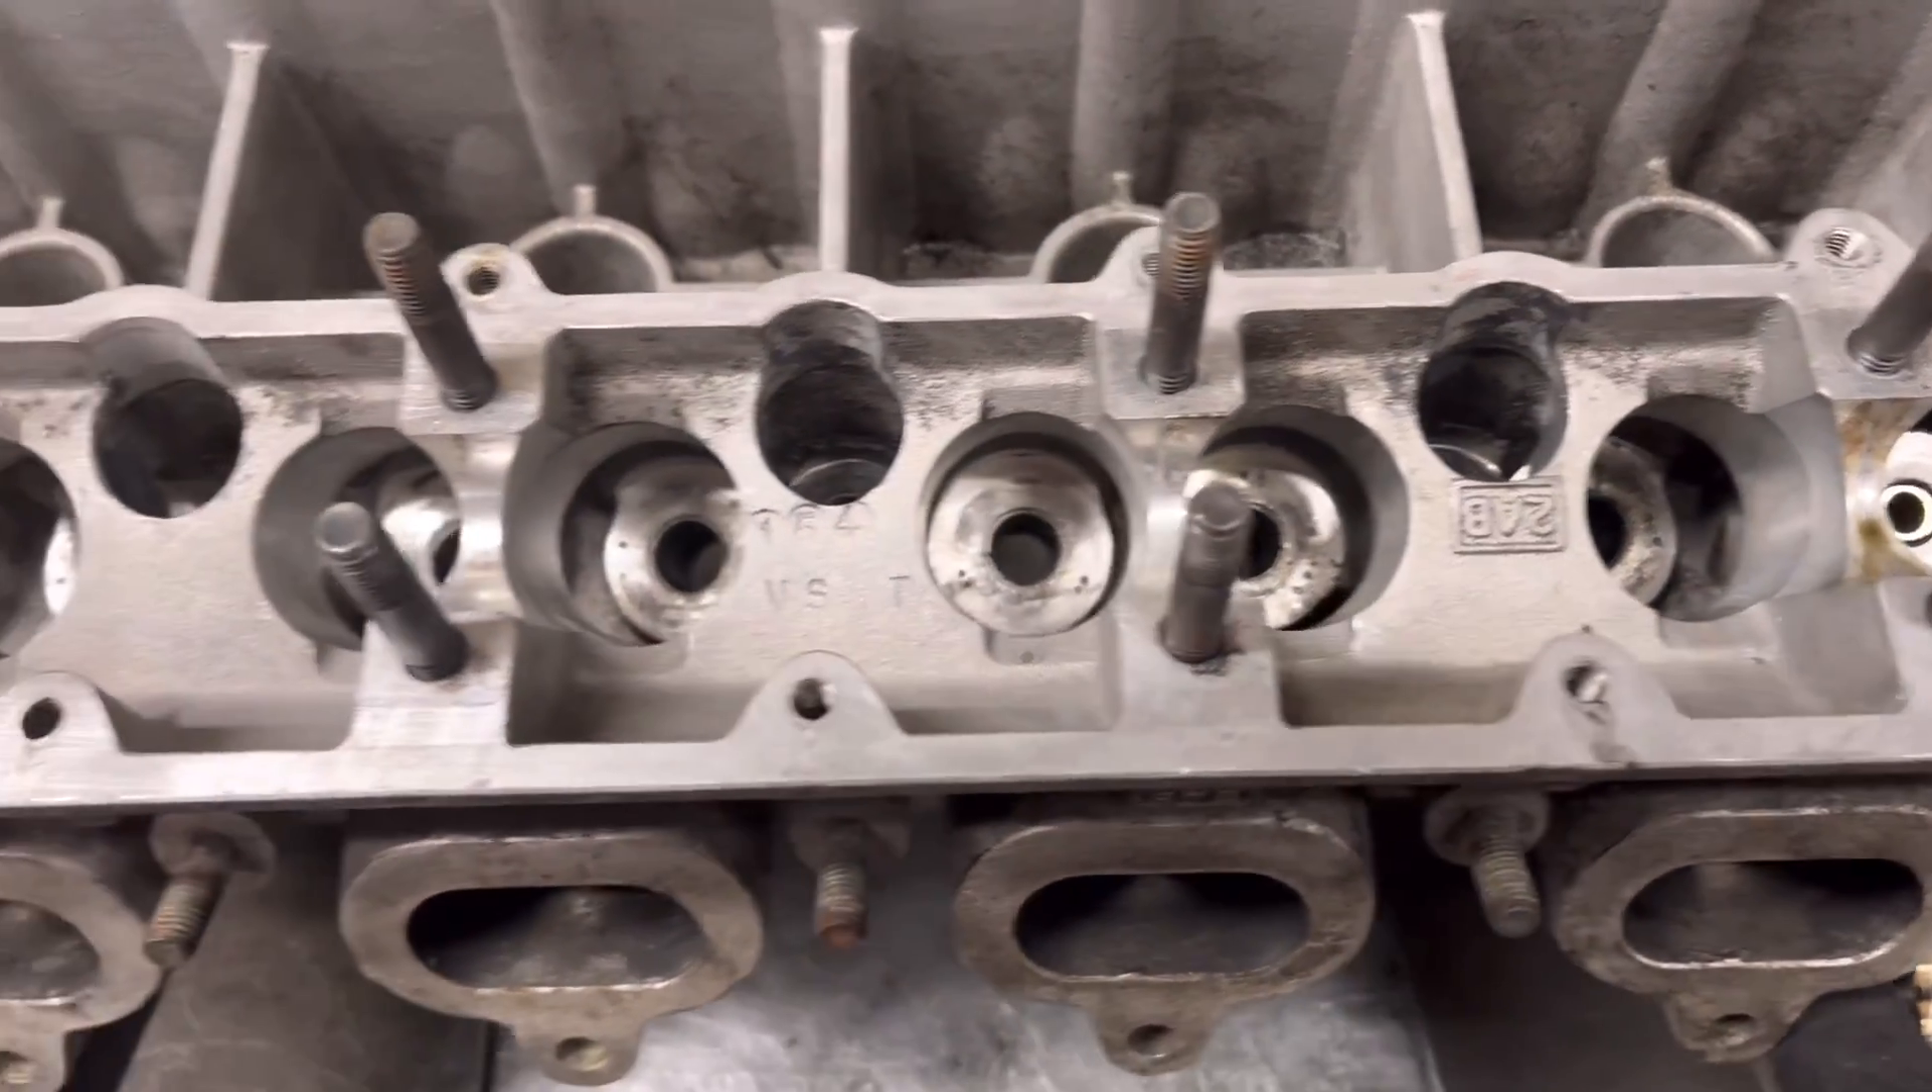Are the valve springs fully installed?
No.